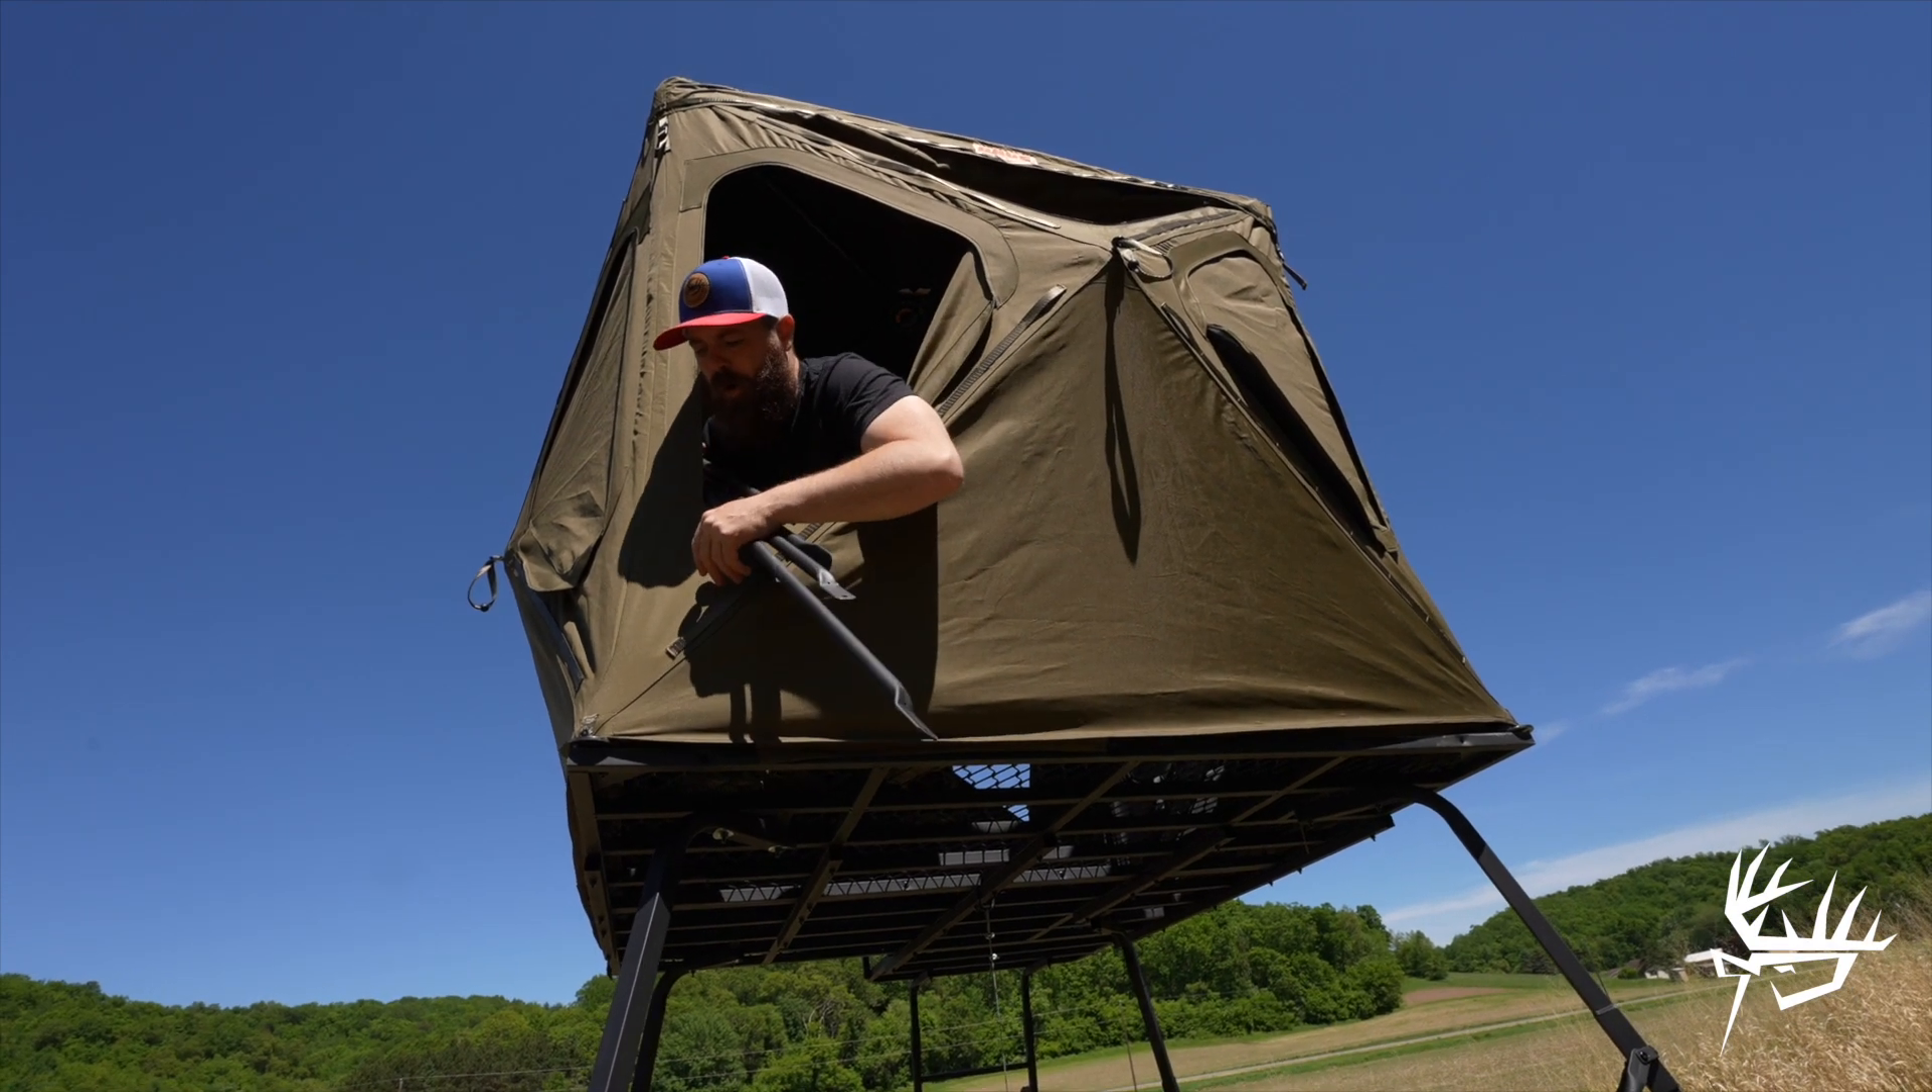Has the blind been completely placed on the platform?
Yes.